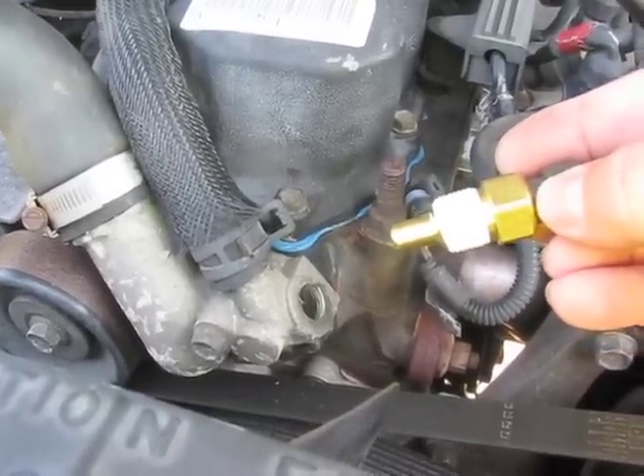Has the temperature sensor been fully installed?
No.